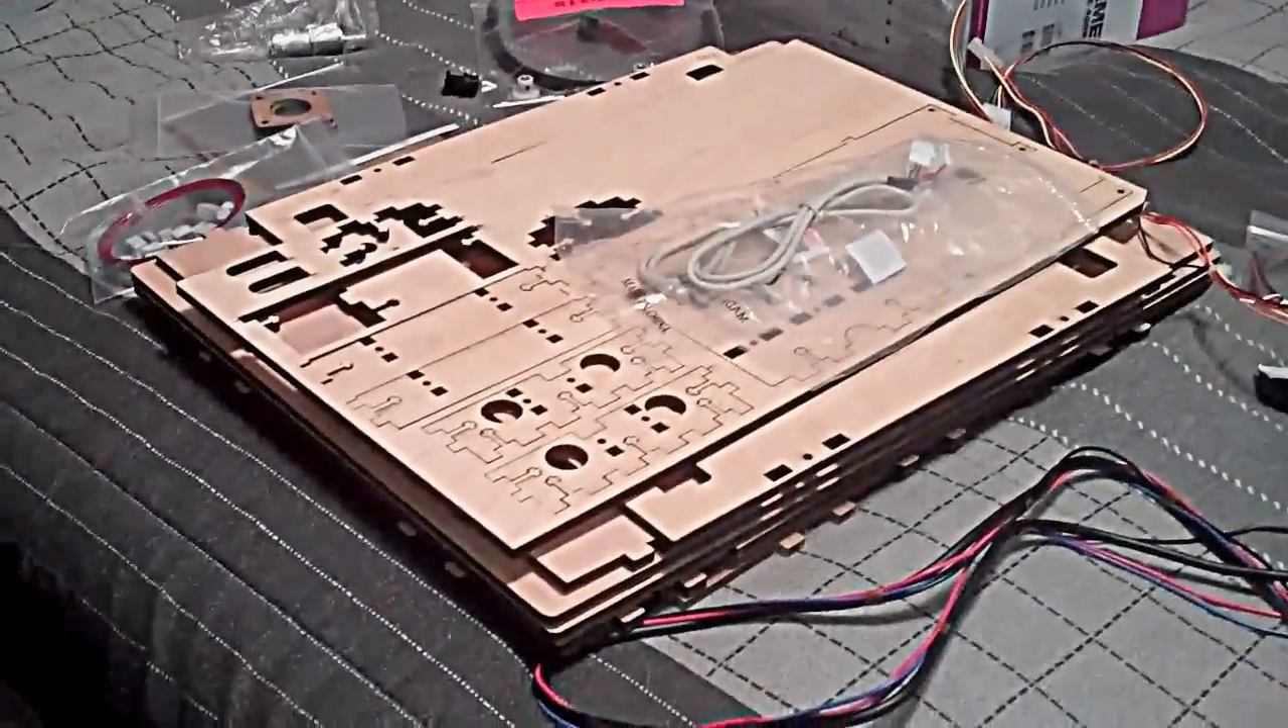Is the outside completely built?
No.